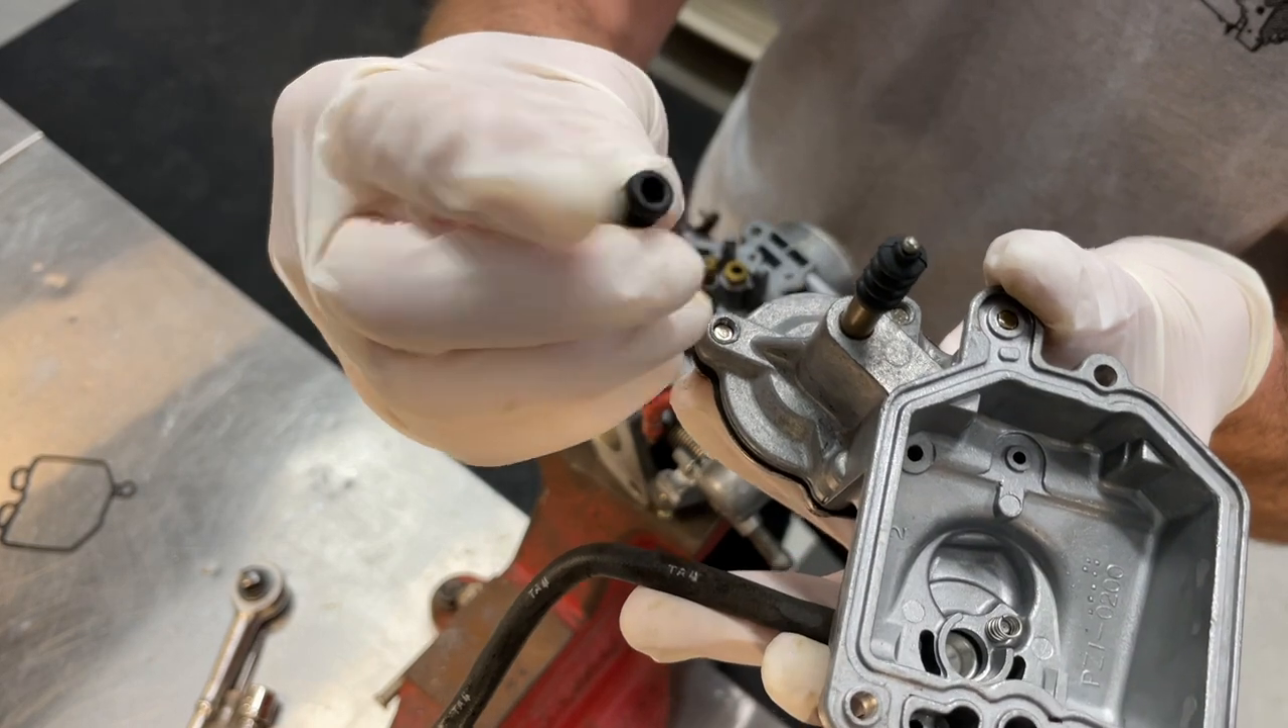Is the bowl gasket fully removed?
Yes.